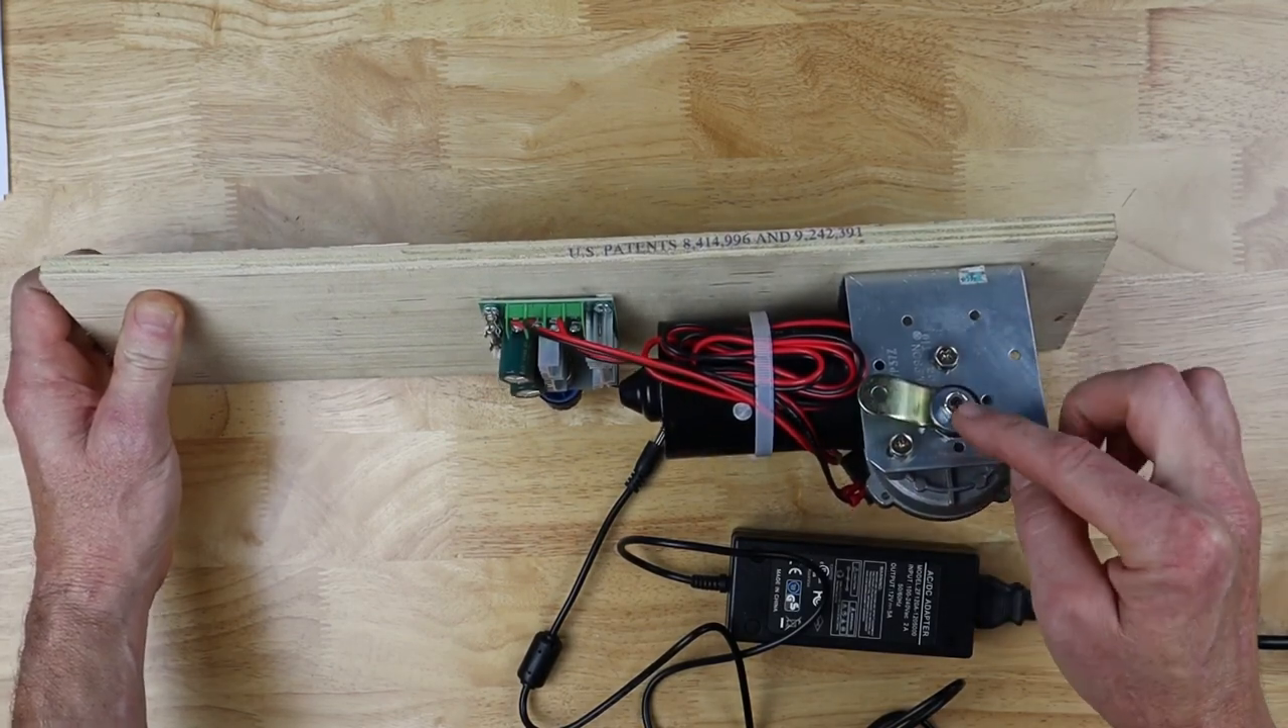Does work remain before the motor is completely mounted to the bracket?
No.